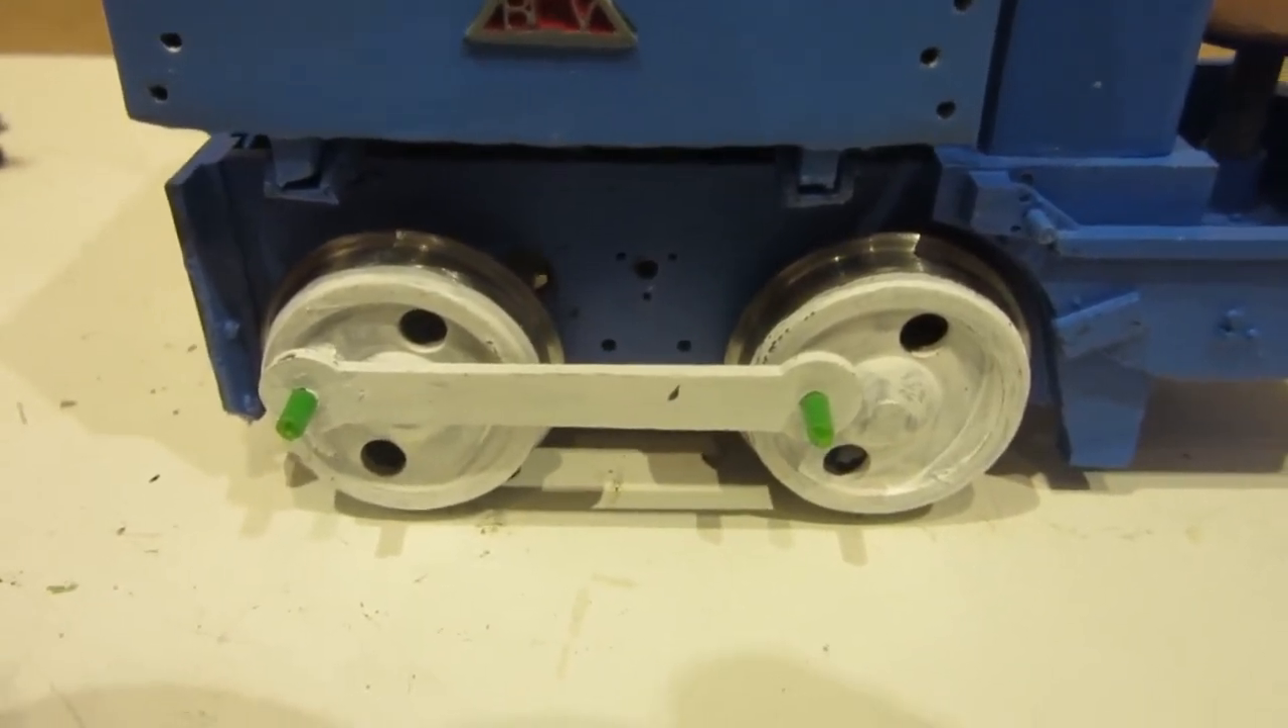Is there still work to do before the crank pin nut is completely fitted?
Yes.